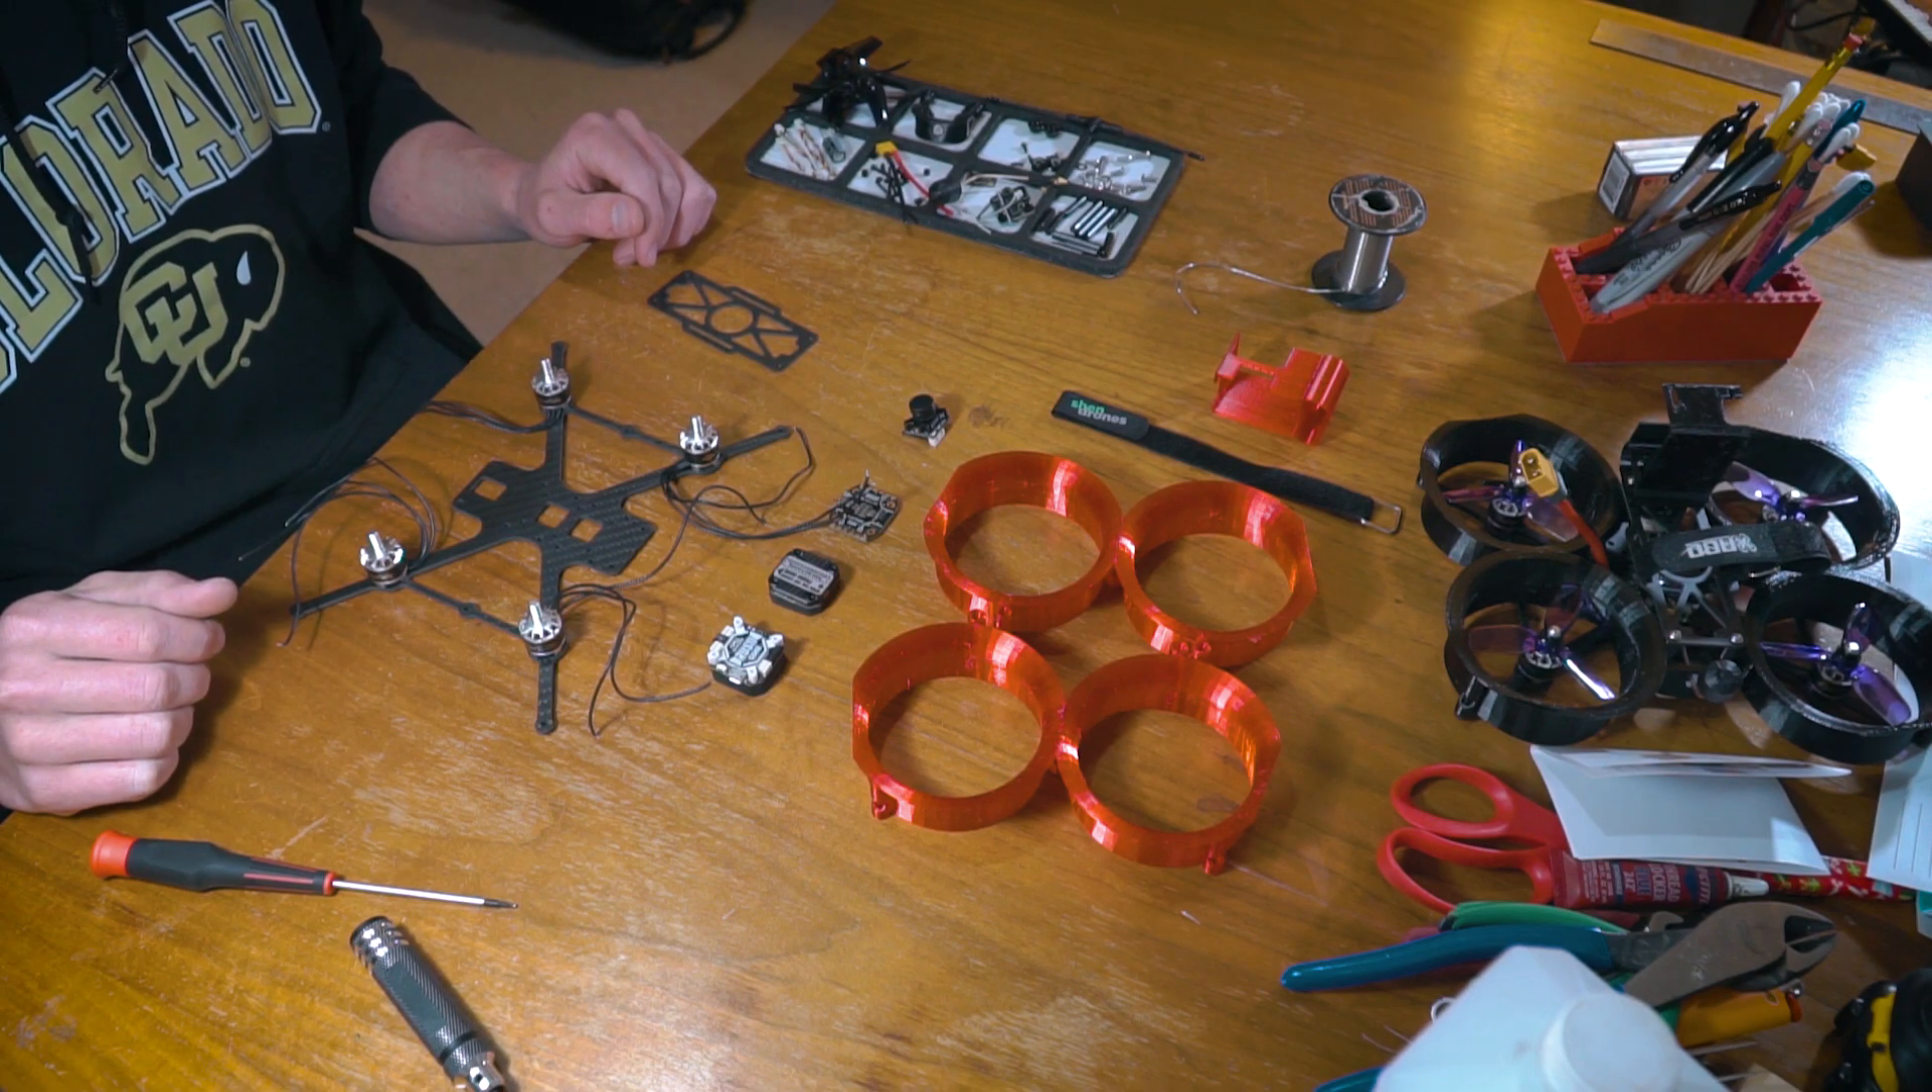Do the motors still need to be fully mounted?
No.